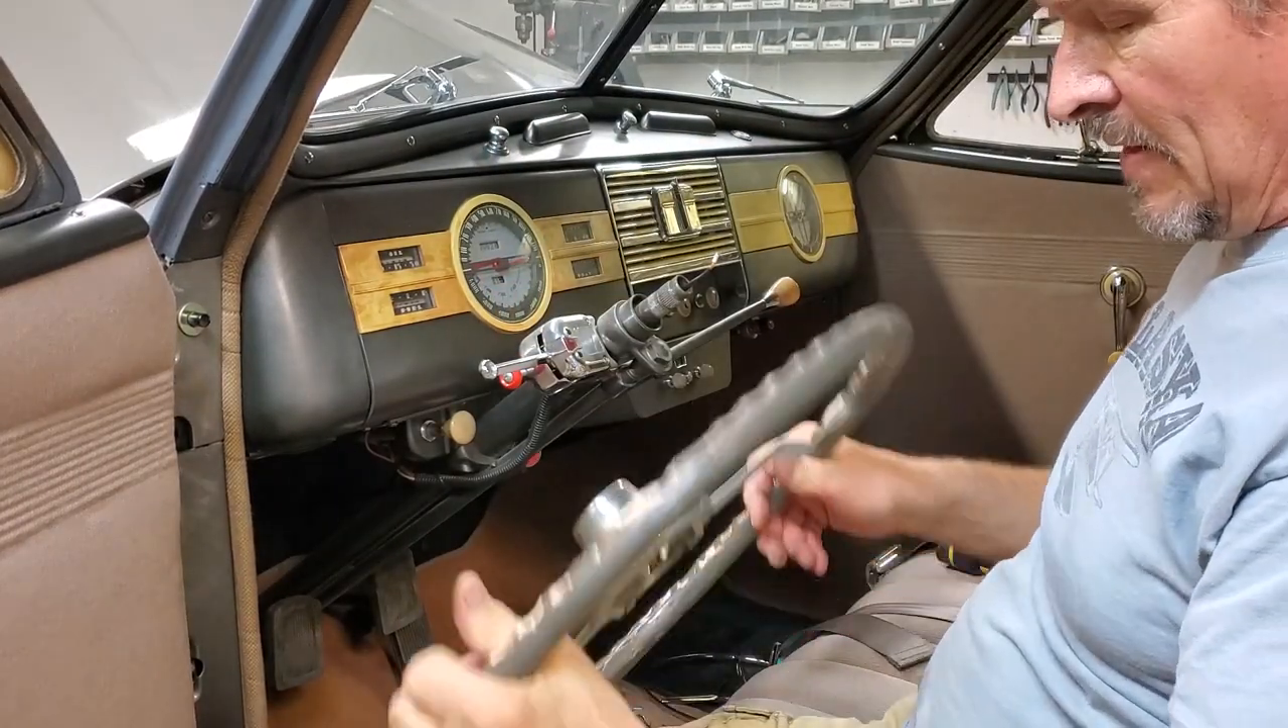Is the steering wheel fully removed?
Yes.